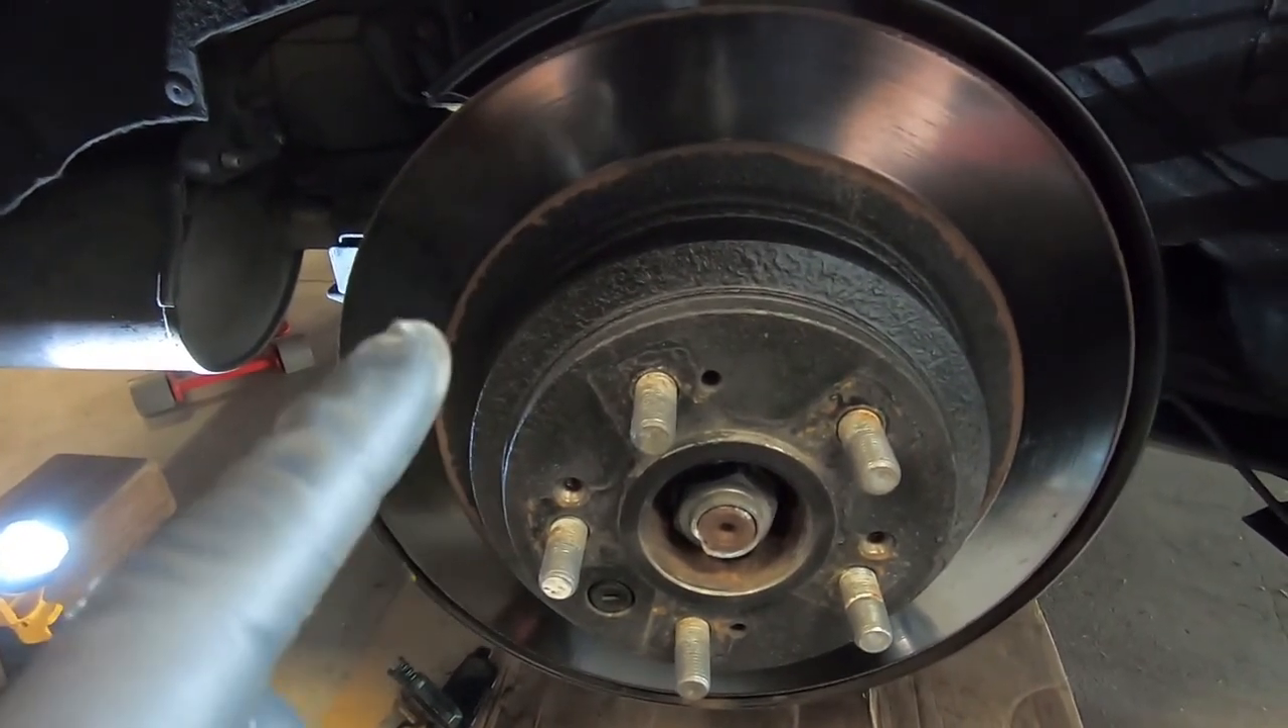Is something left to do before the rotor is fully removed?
Yes.